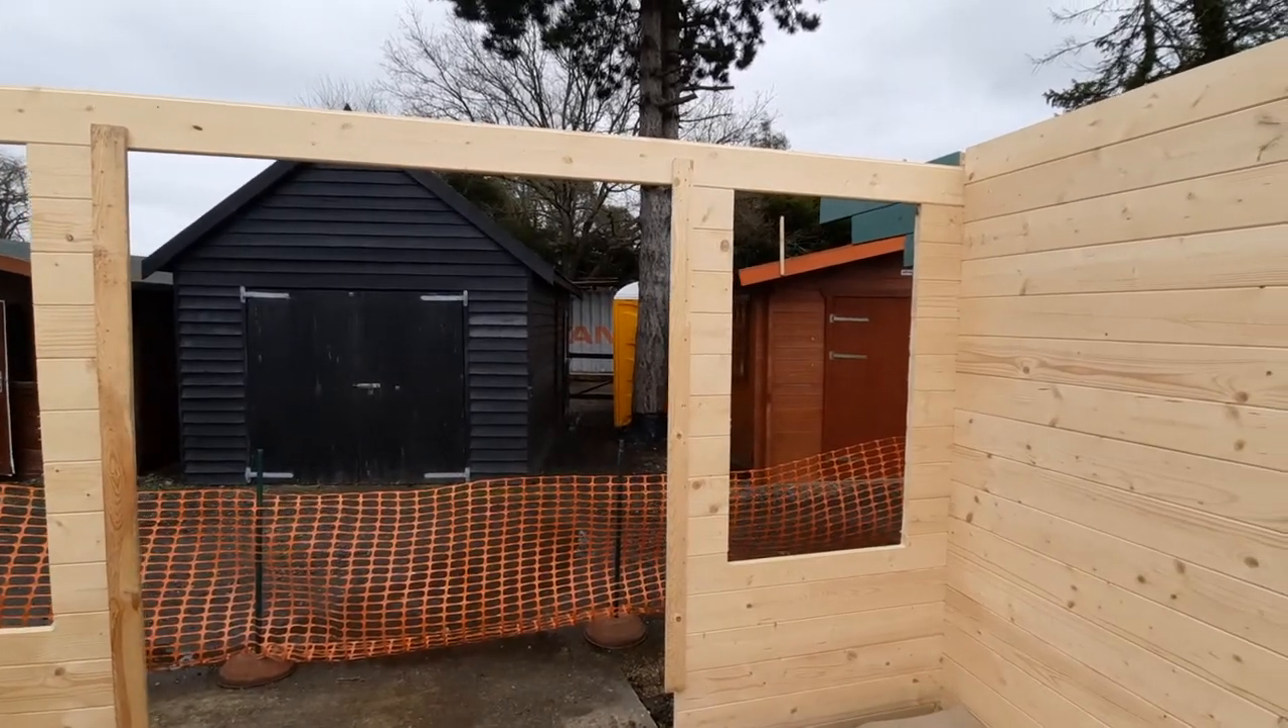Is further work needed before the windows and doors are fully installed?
Yes.